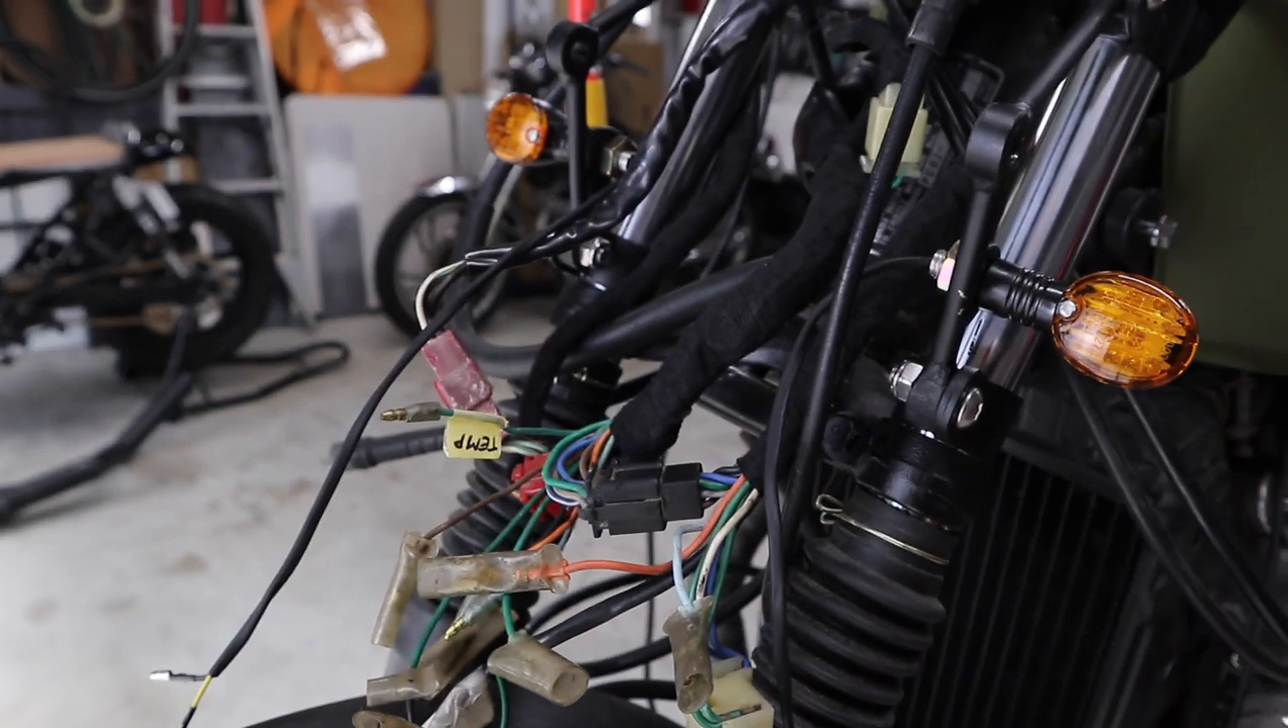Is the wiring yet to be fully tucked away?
Yes.